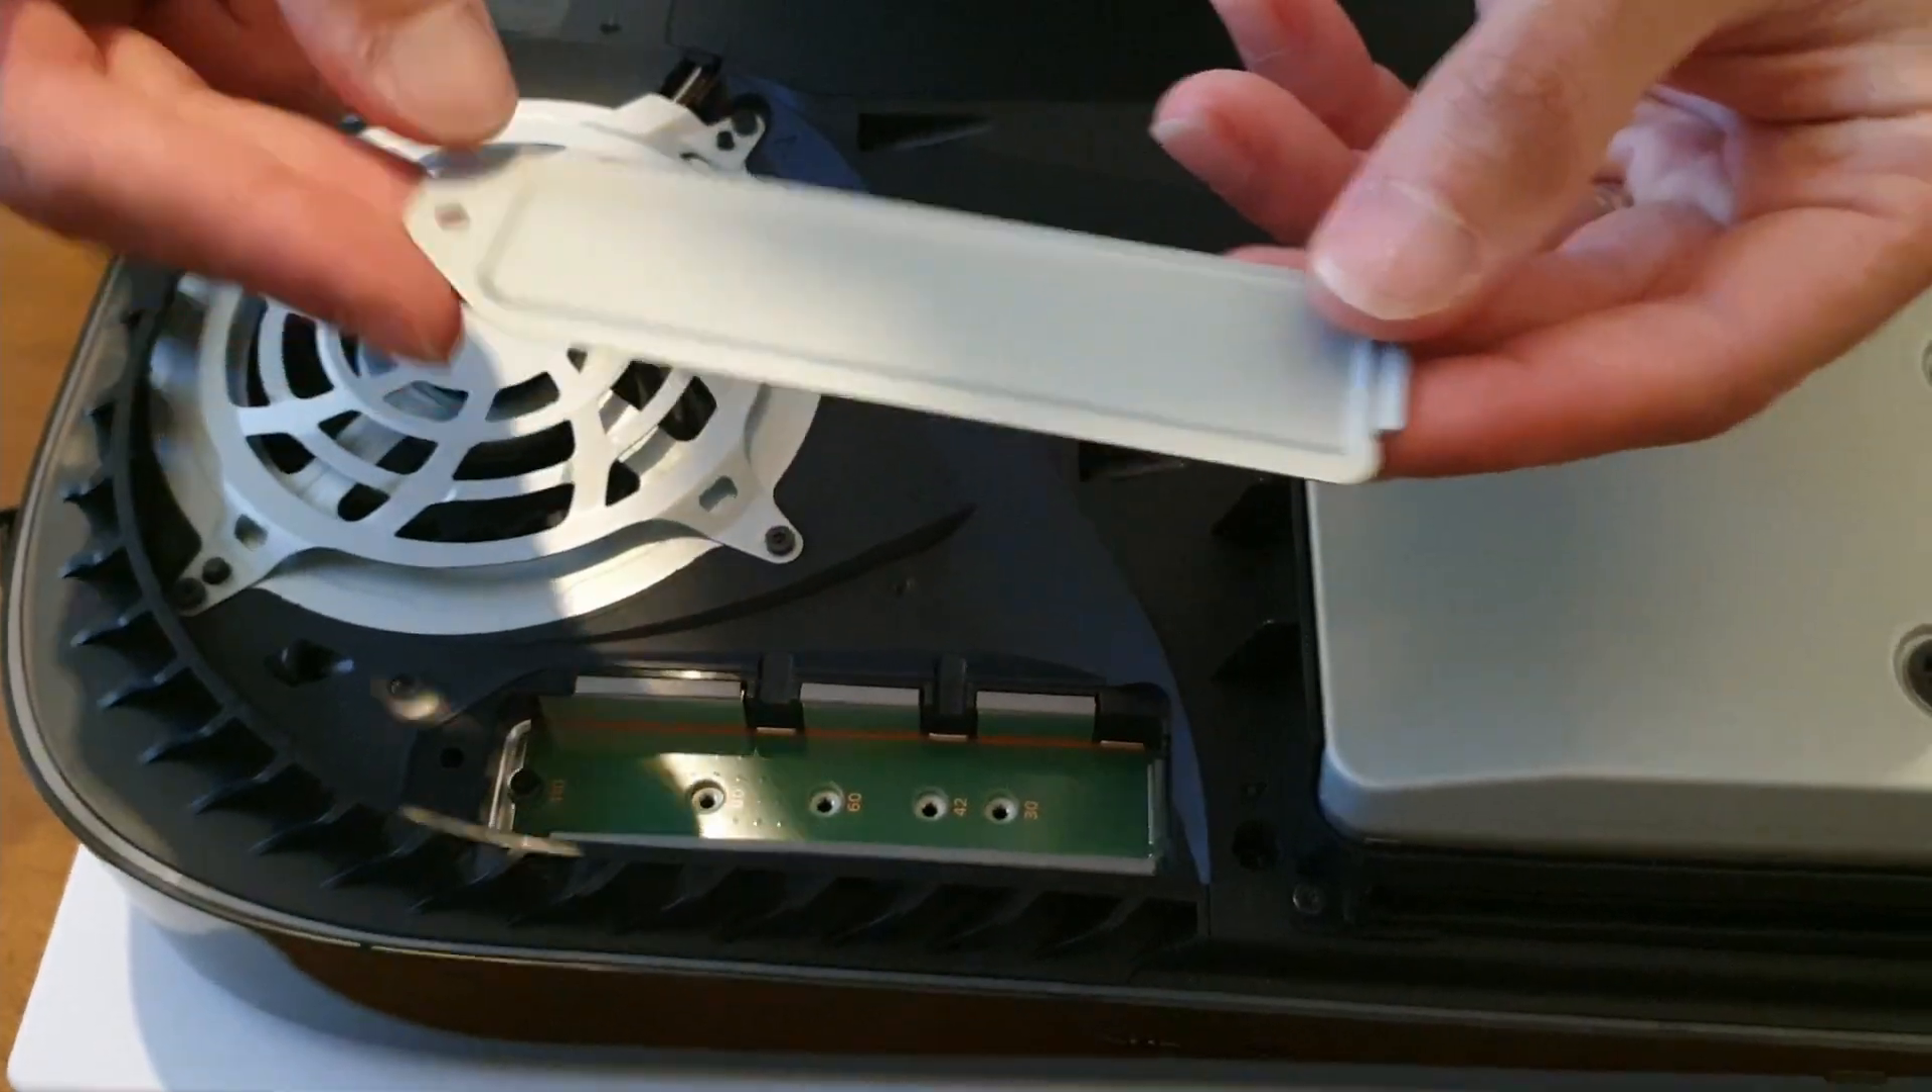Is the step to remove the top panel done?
Yes.